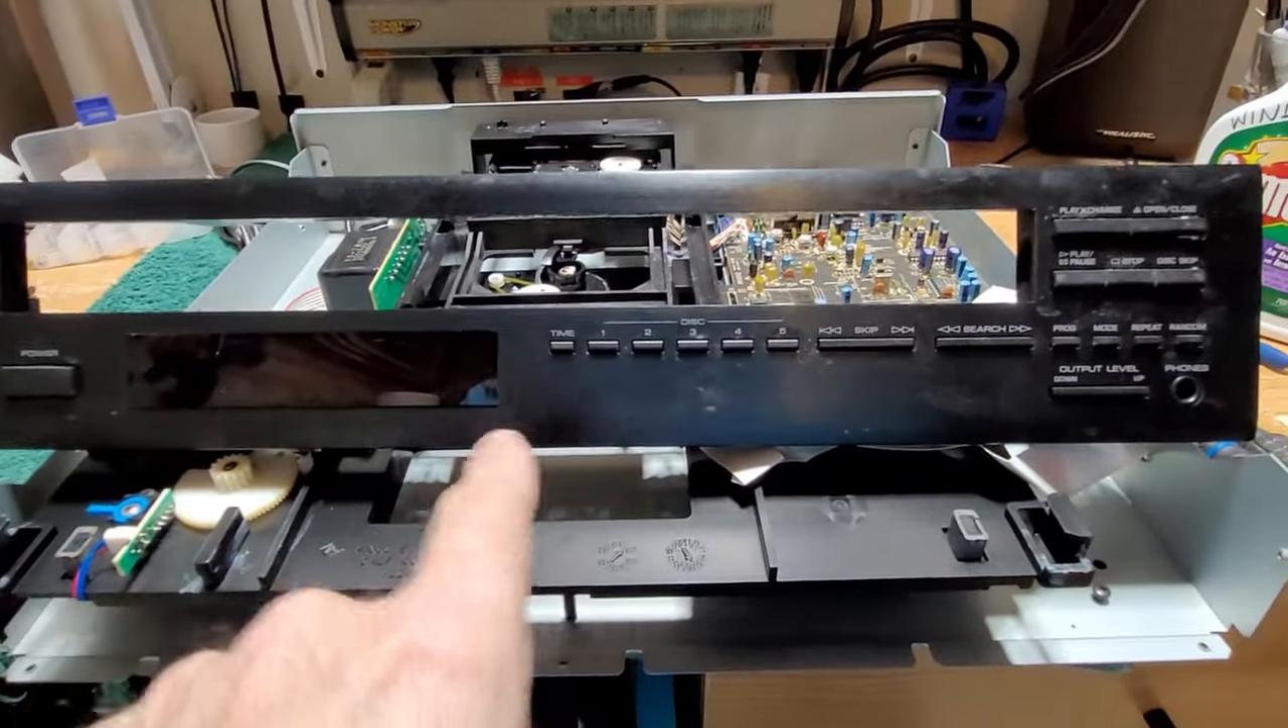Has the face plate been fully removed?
Yes.